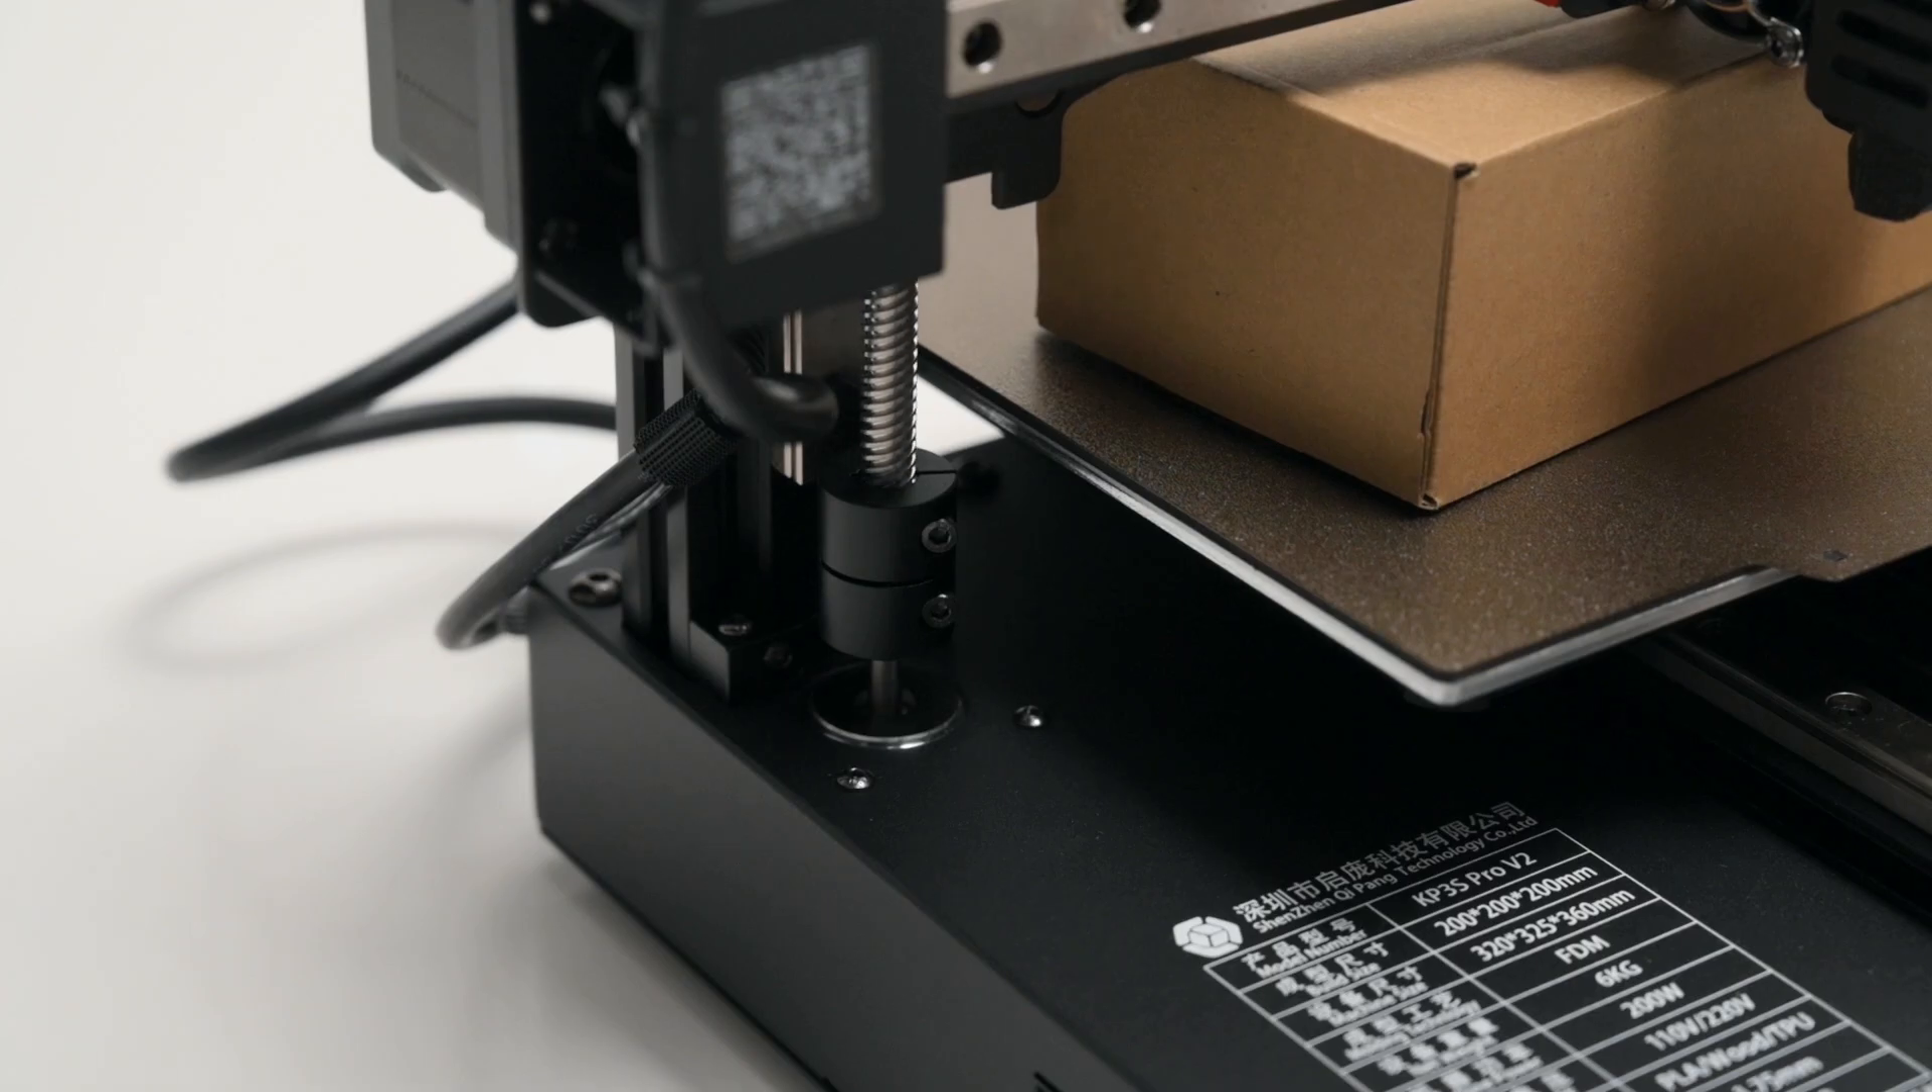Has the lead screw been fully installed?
Yes.